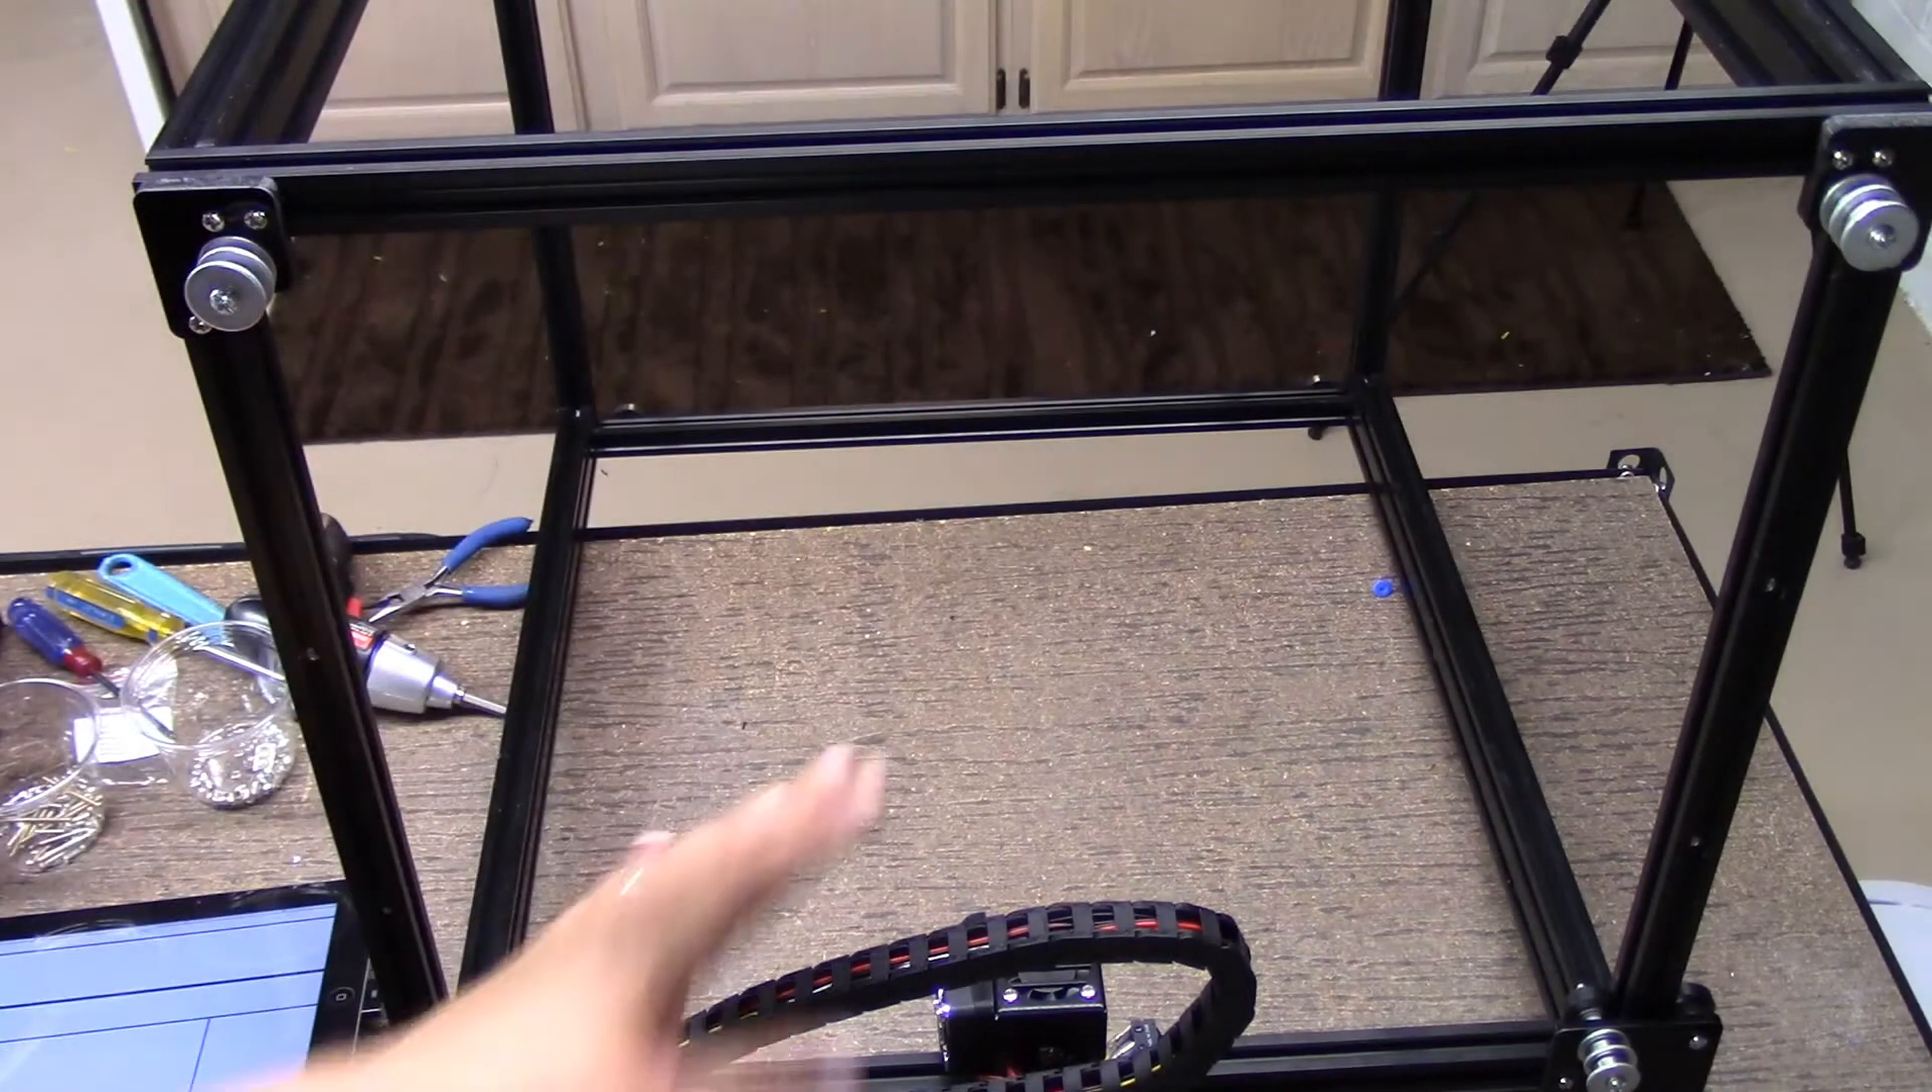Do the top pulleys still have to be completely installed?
No.